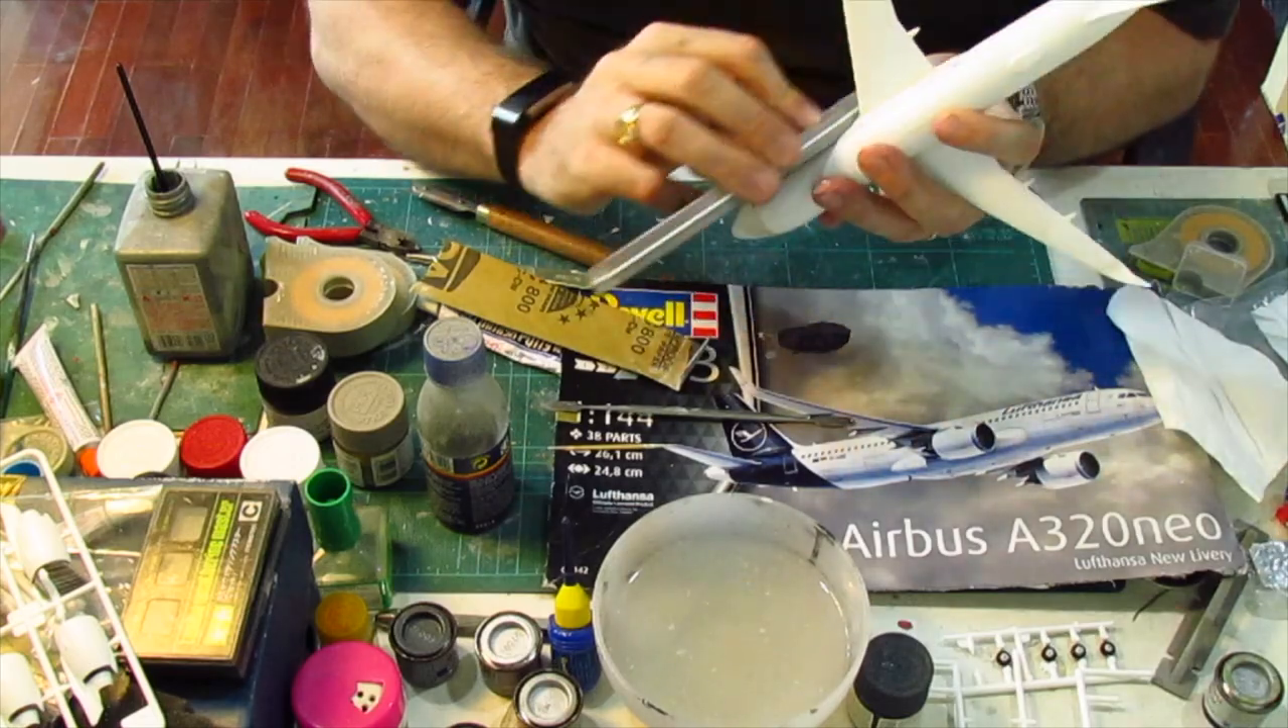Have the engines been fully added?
No.